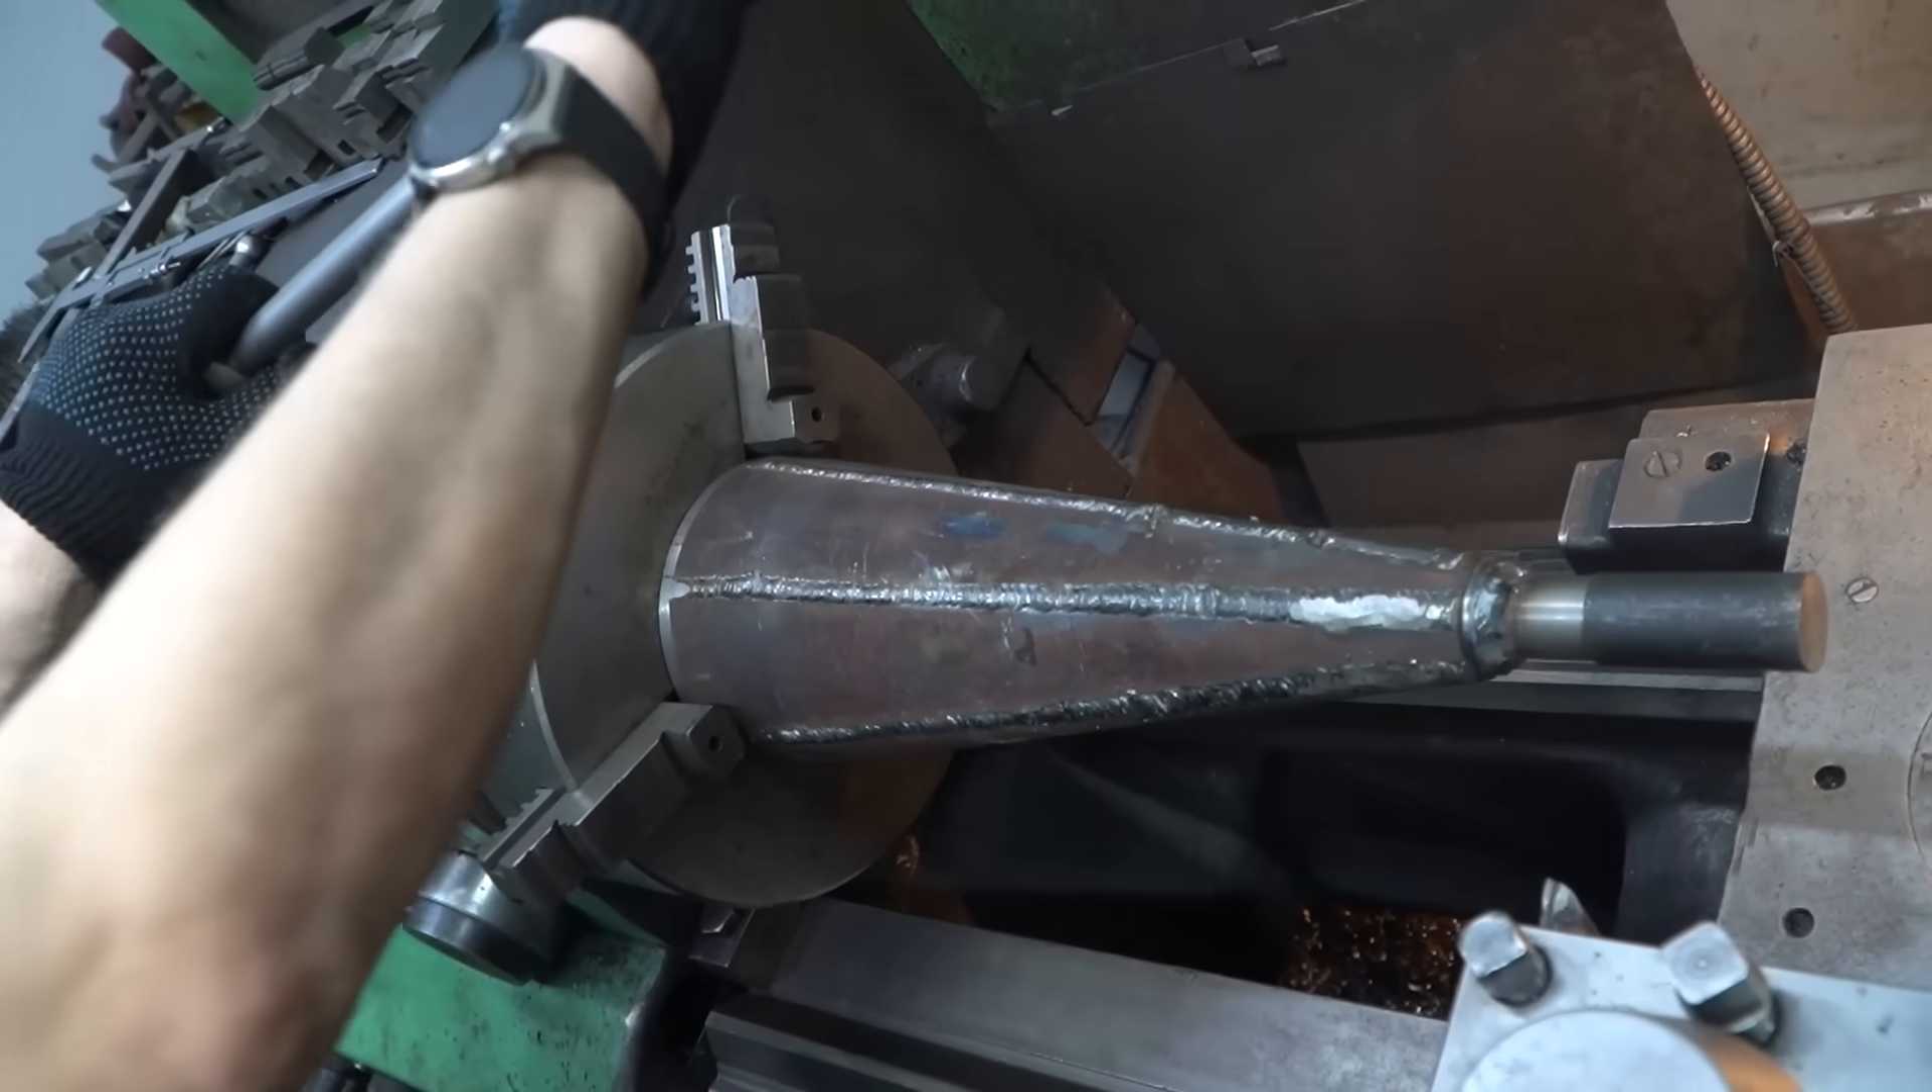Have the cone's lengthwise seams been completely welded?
Yes.